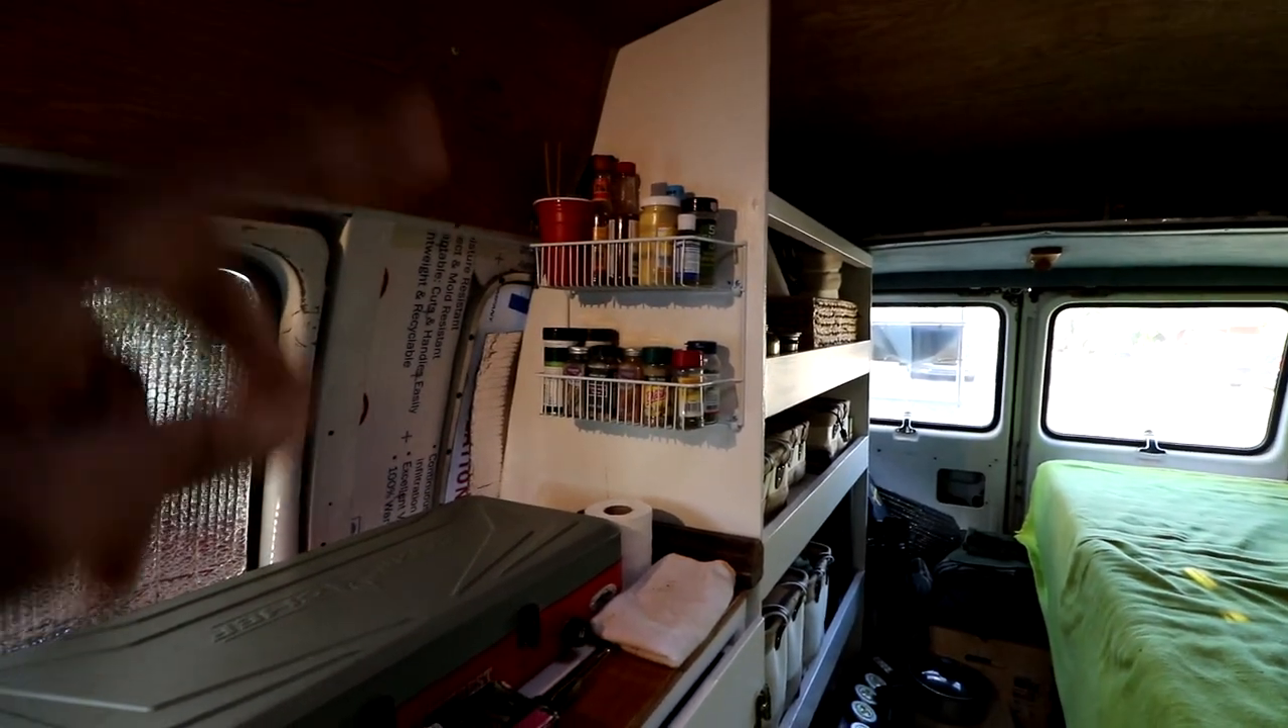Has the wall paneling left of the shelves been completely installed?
No.